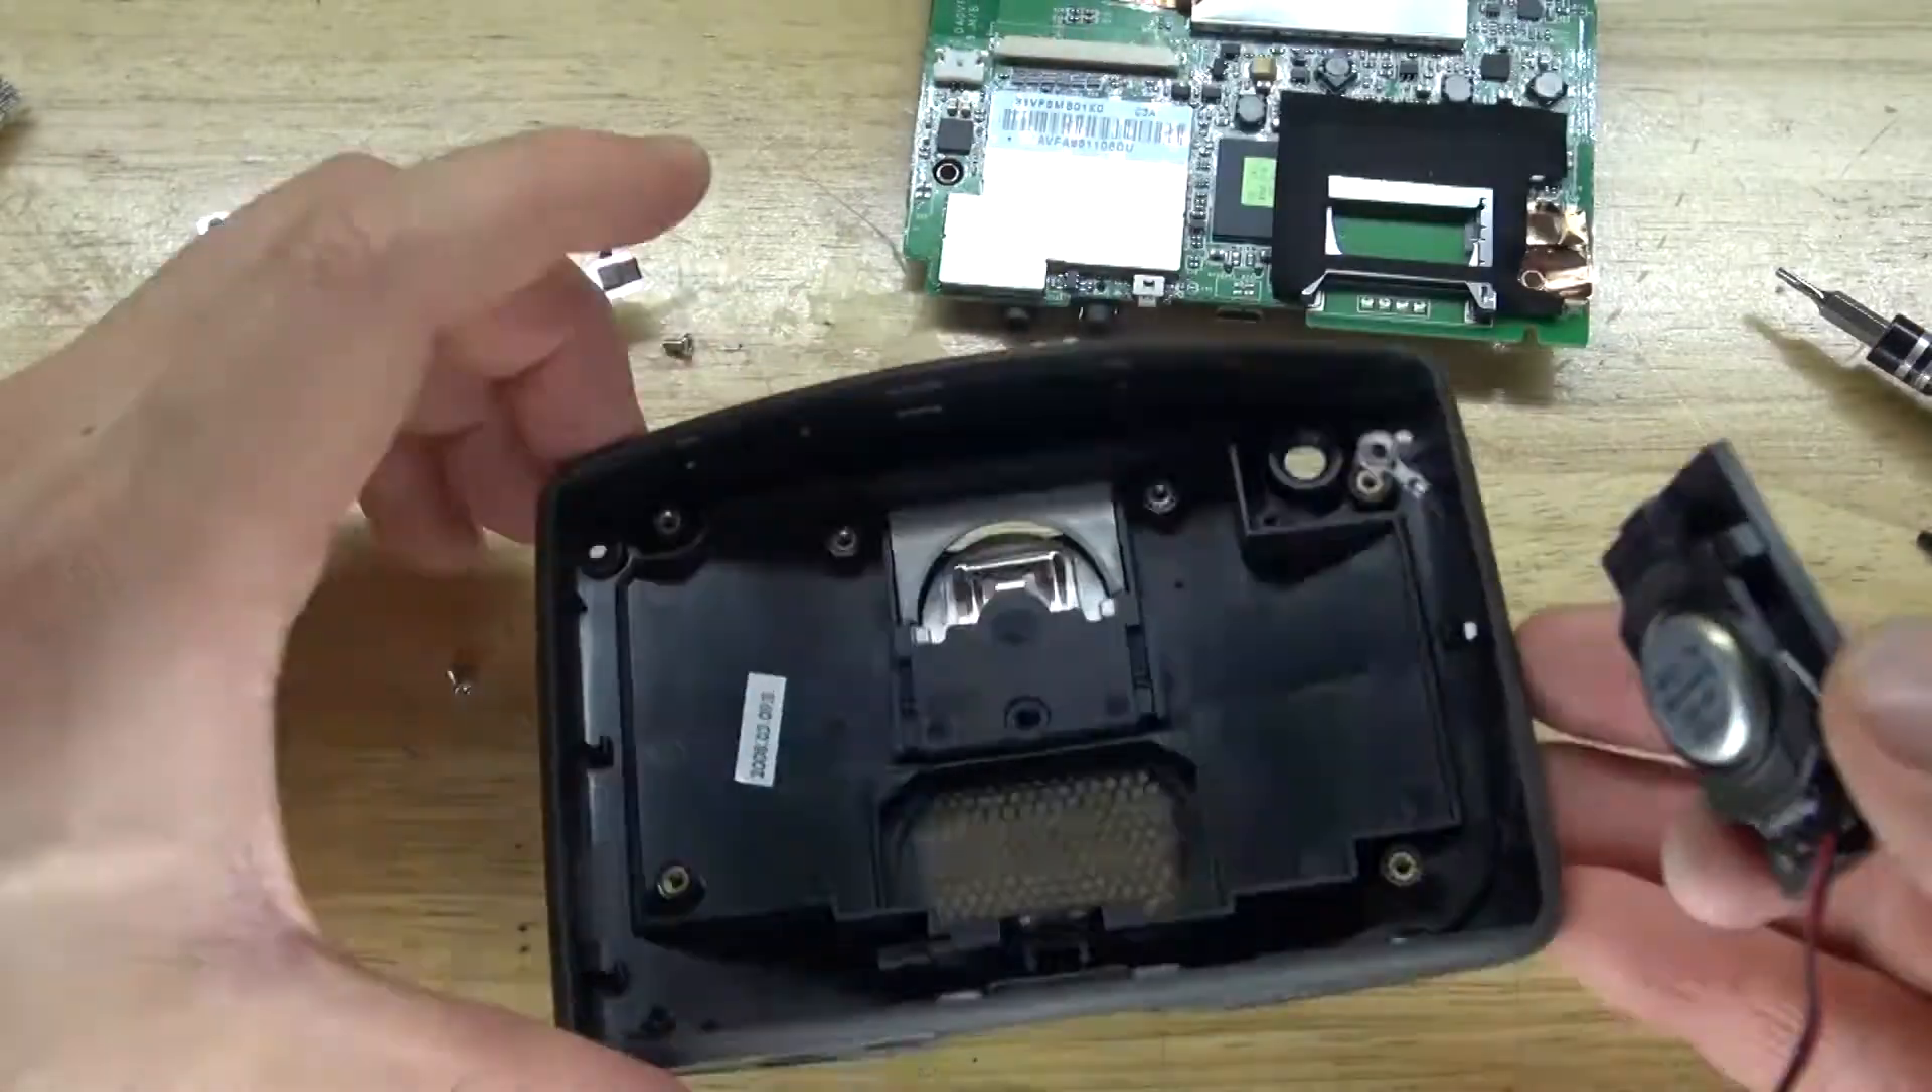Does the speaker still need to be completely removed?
No.